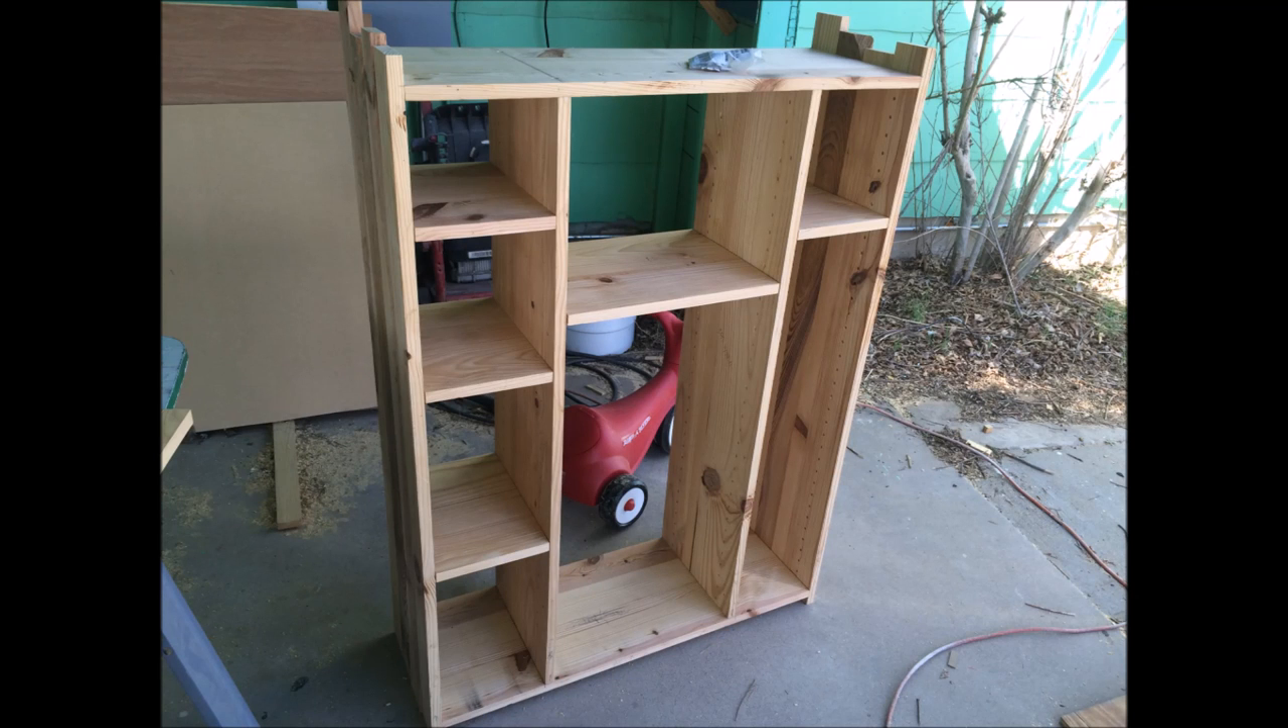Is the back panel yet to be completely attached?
Yes.